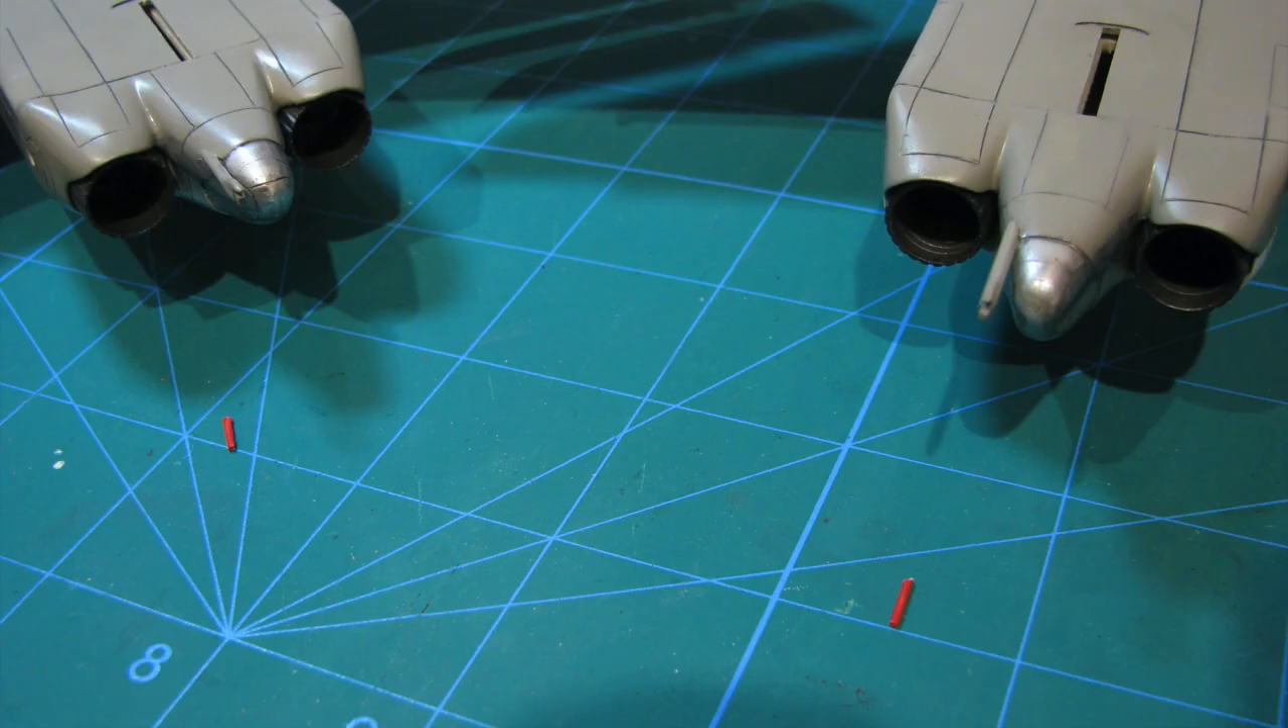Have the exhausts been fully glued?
Yes.